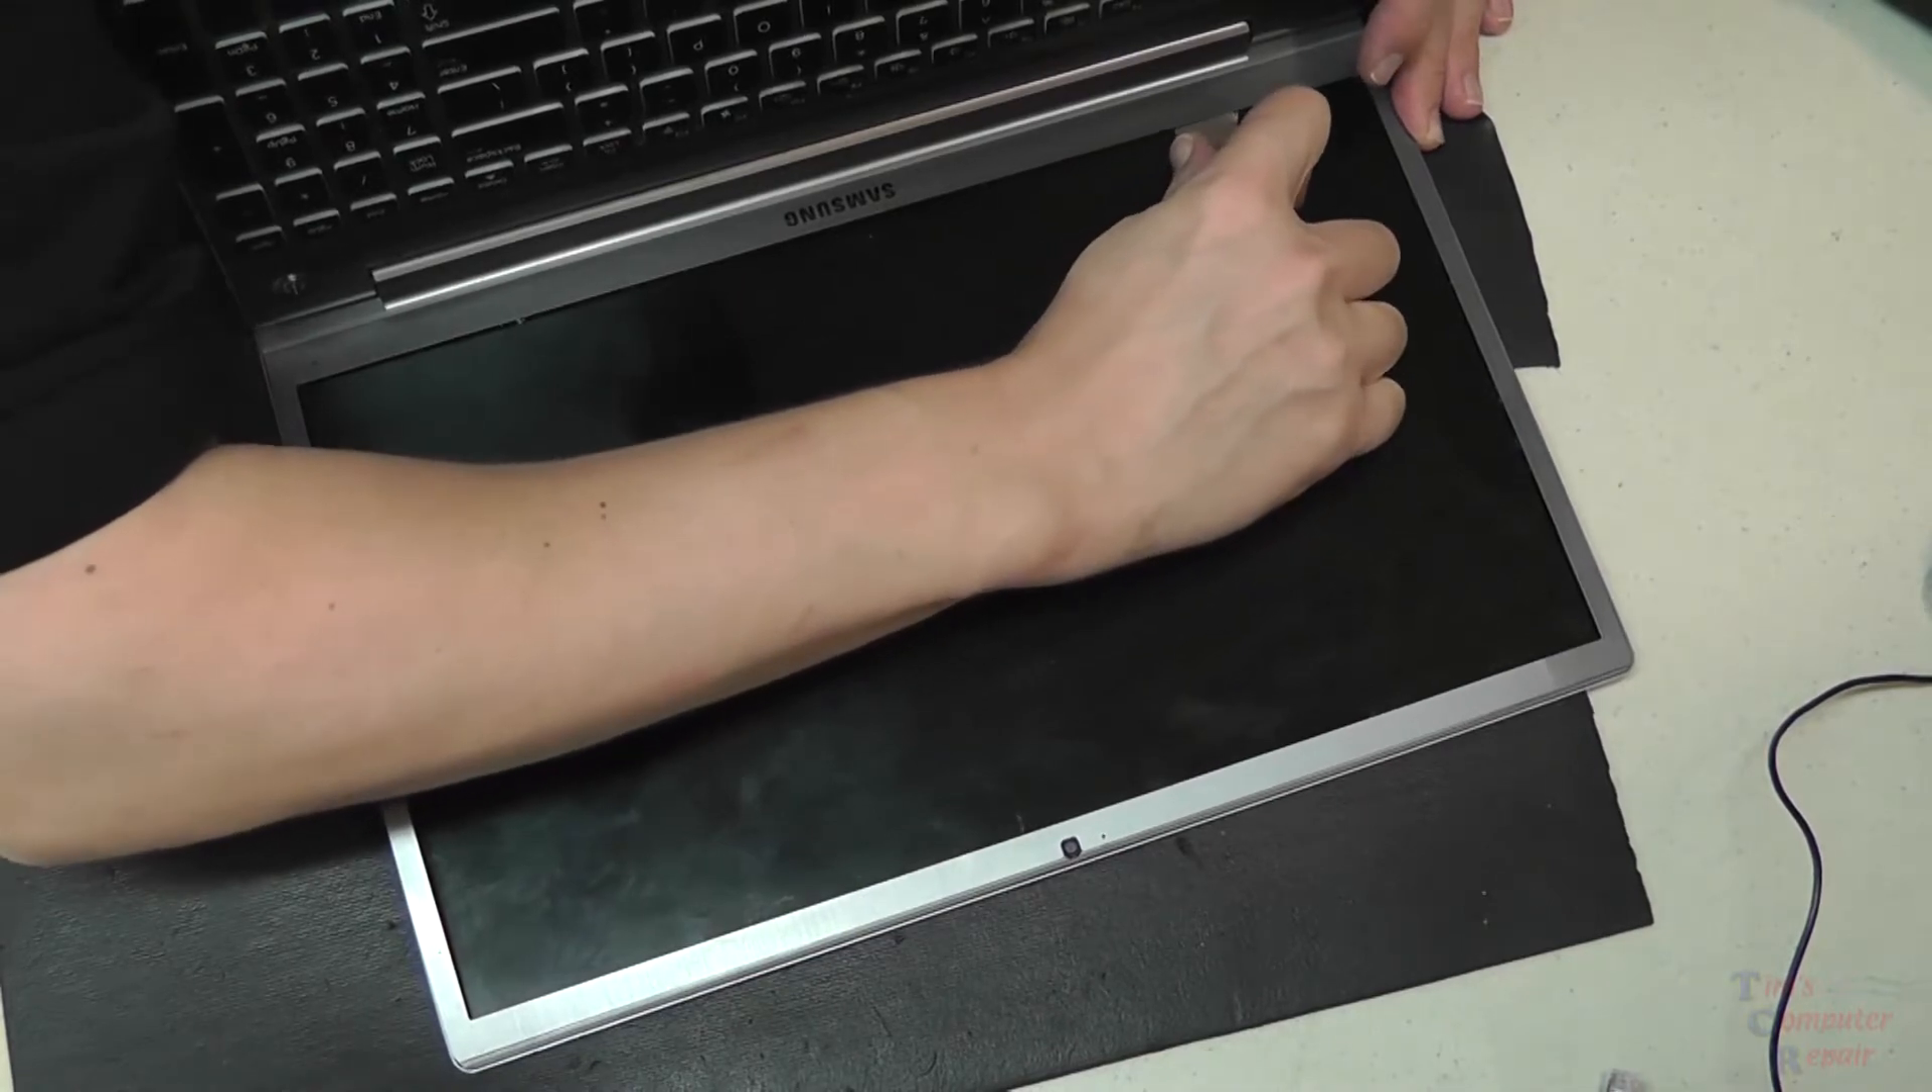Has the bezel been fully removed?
No.